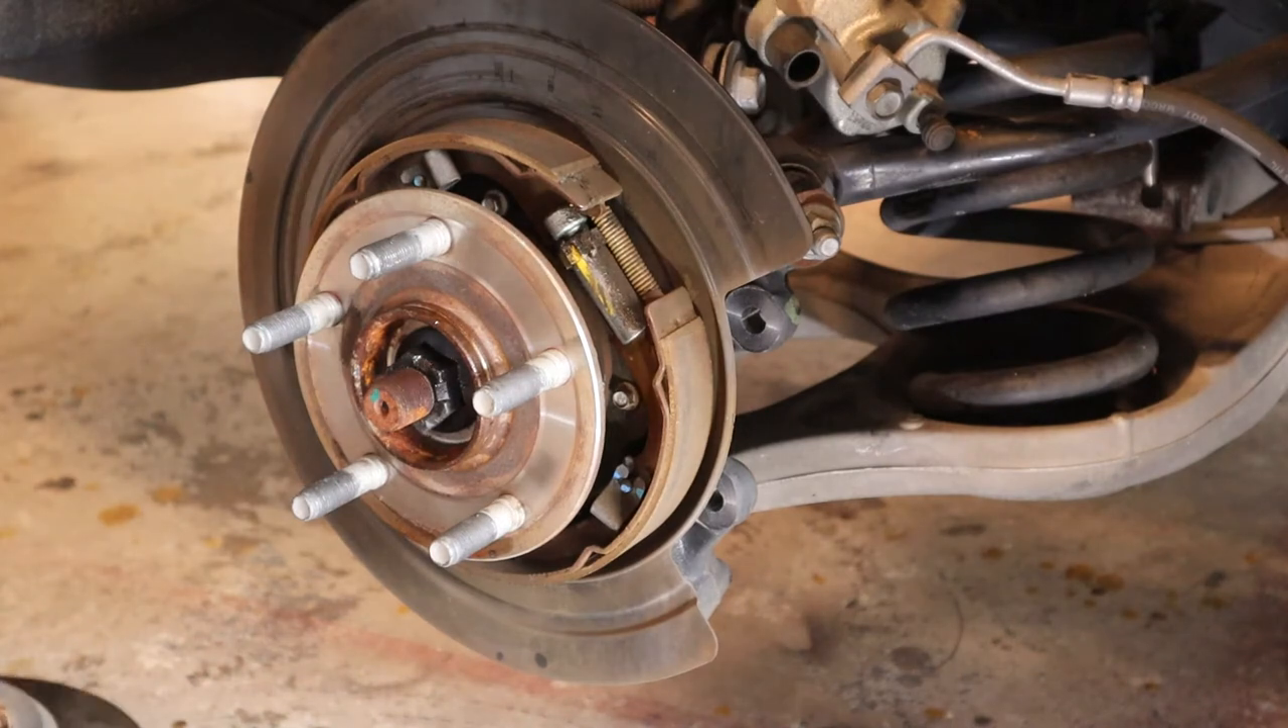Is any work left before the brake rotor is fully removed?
No.